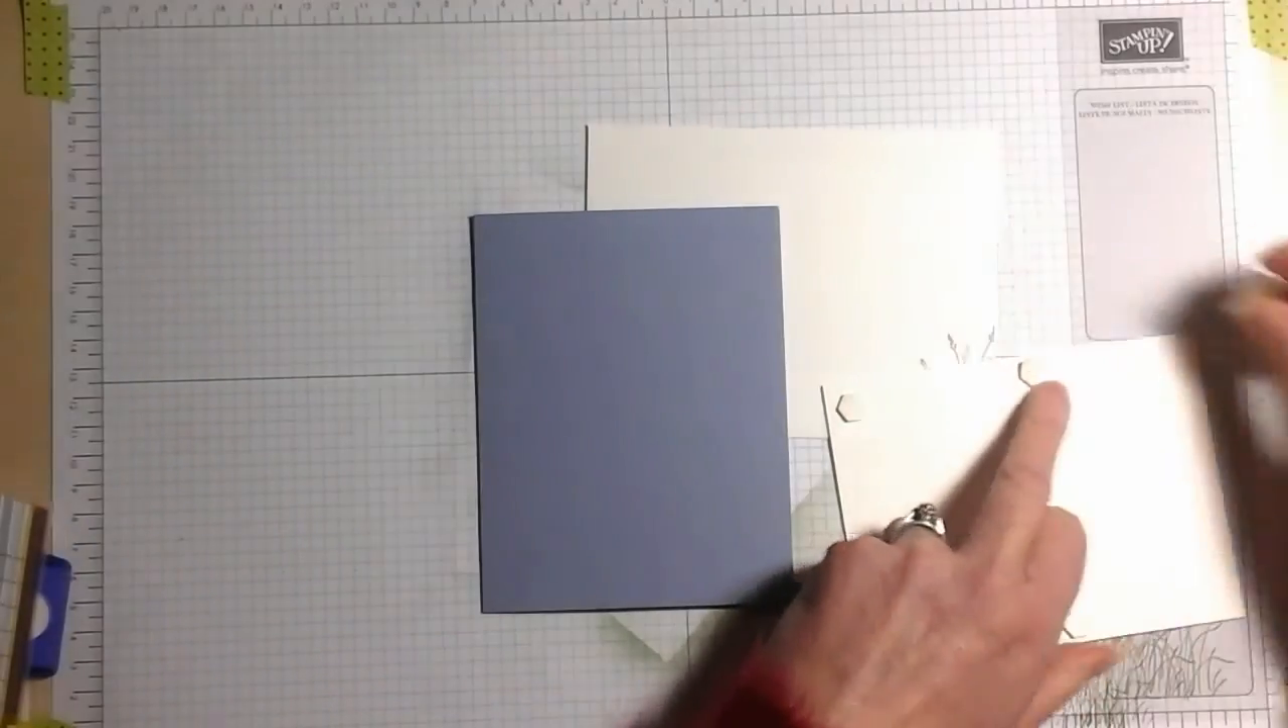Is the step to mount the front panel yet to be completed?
Yes.